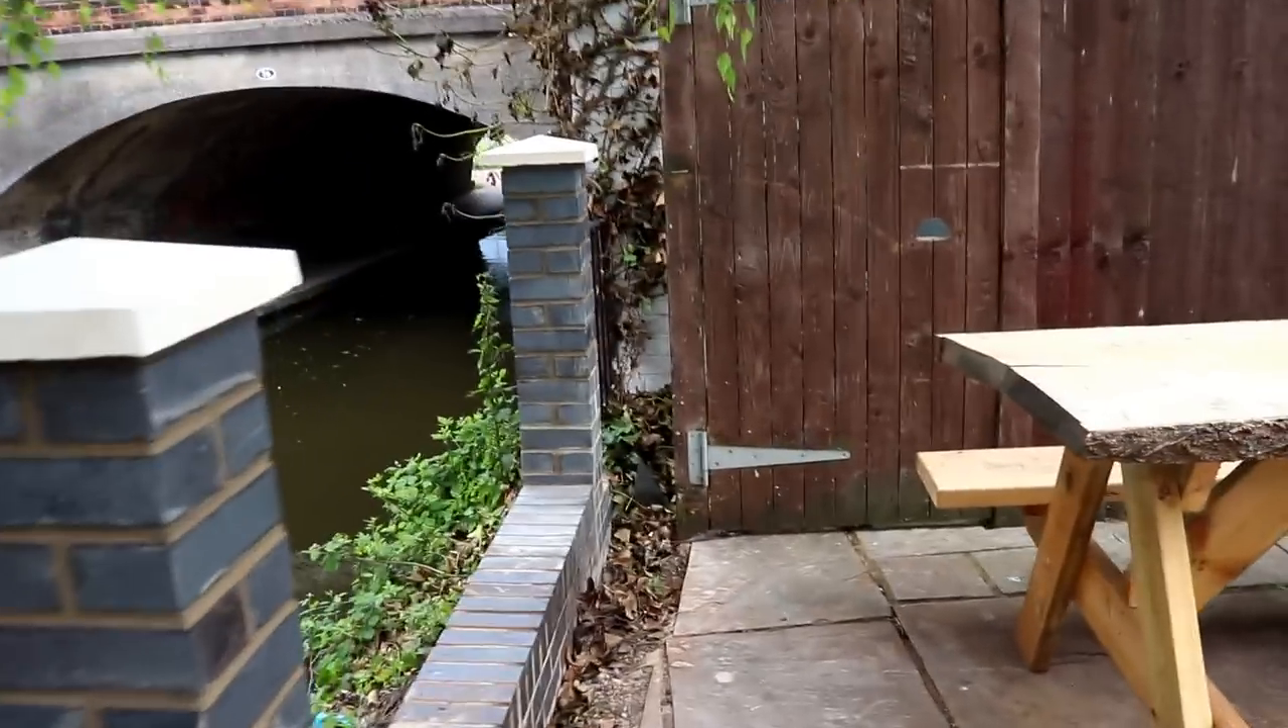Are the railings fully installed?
No.